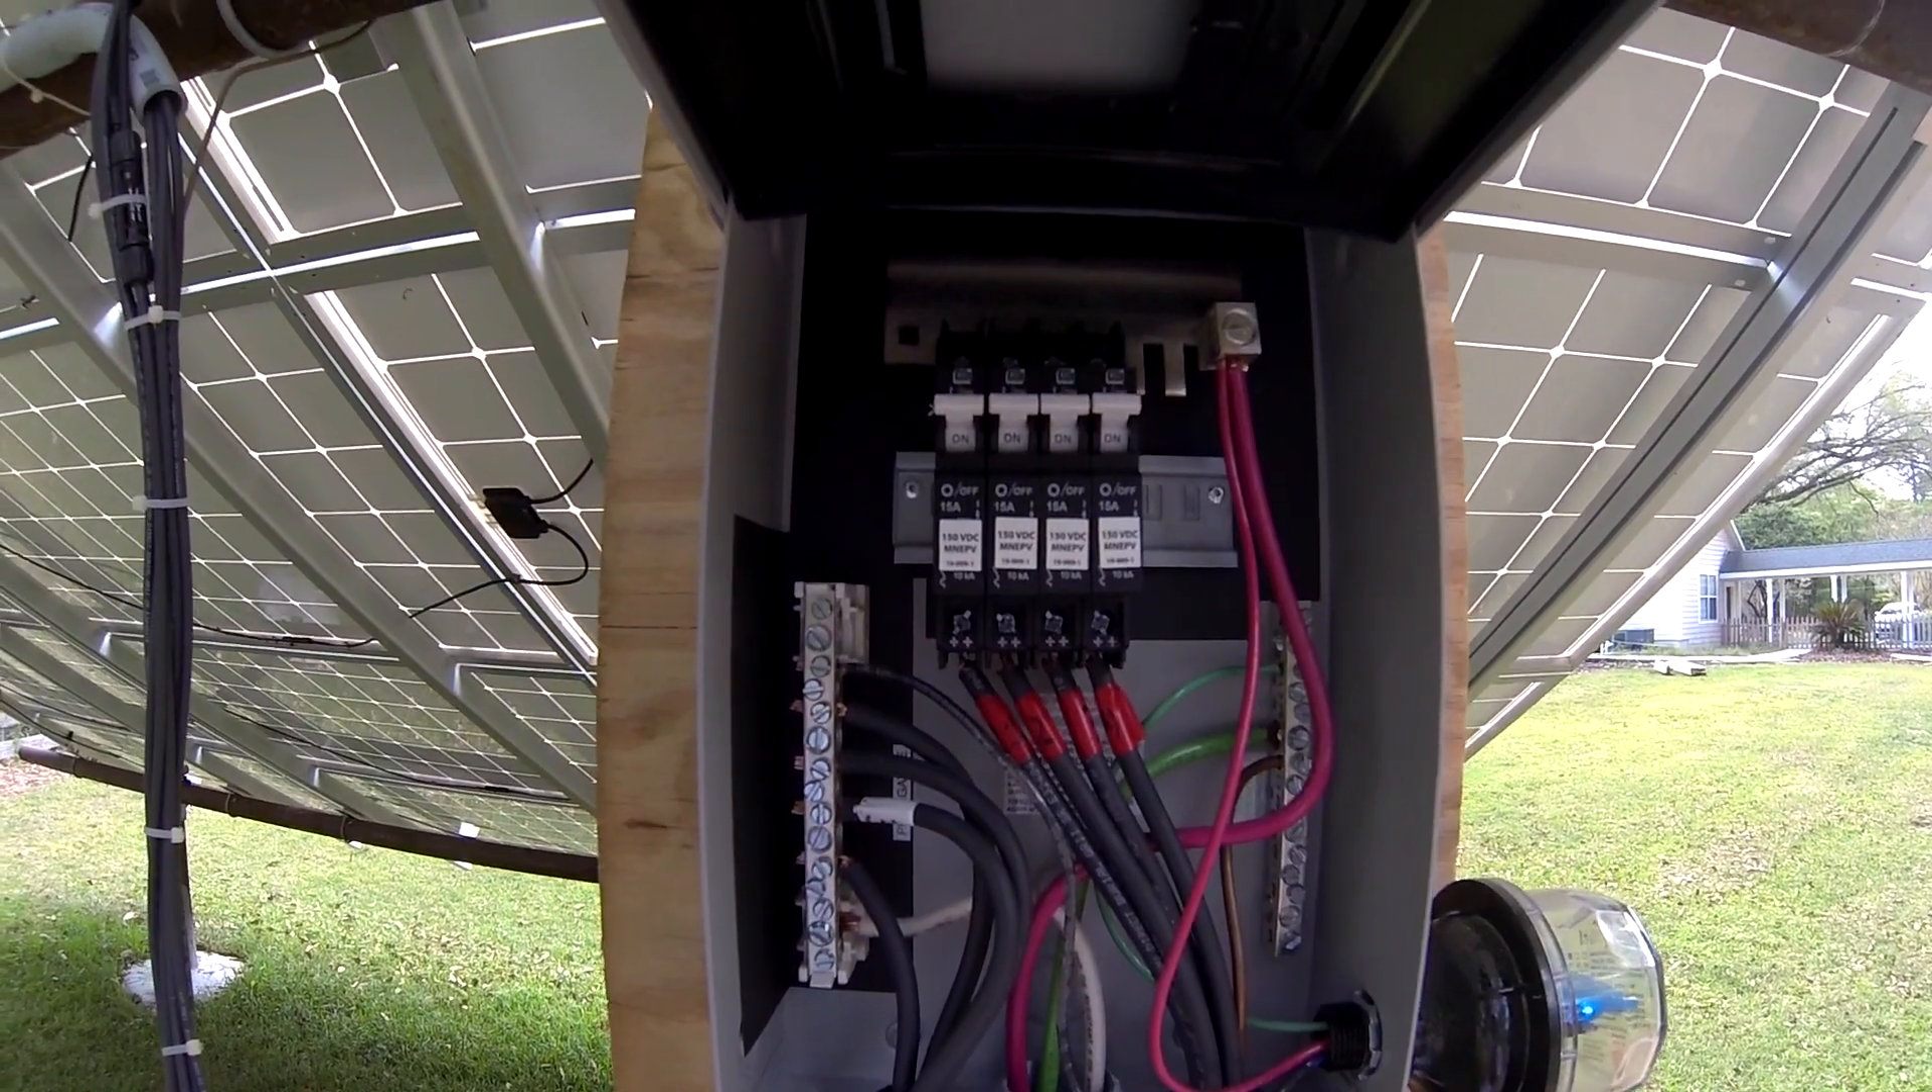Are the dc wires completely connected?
Yes.